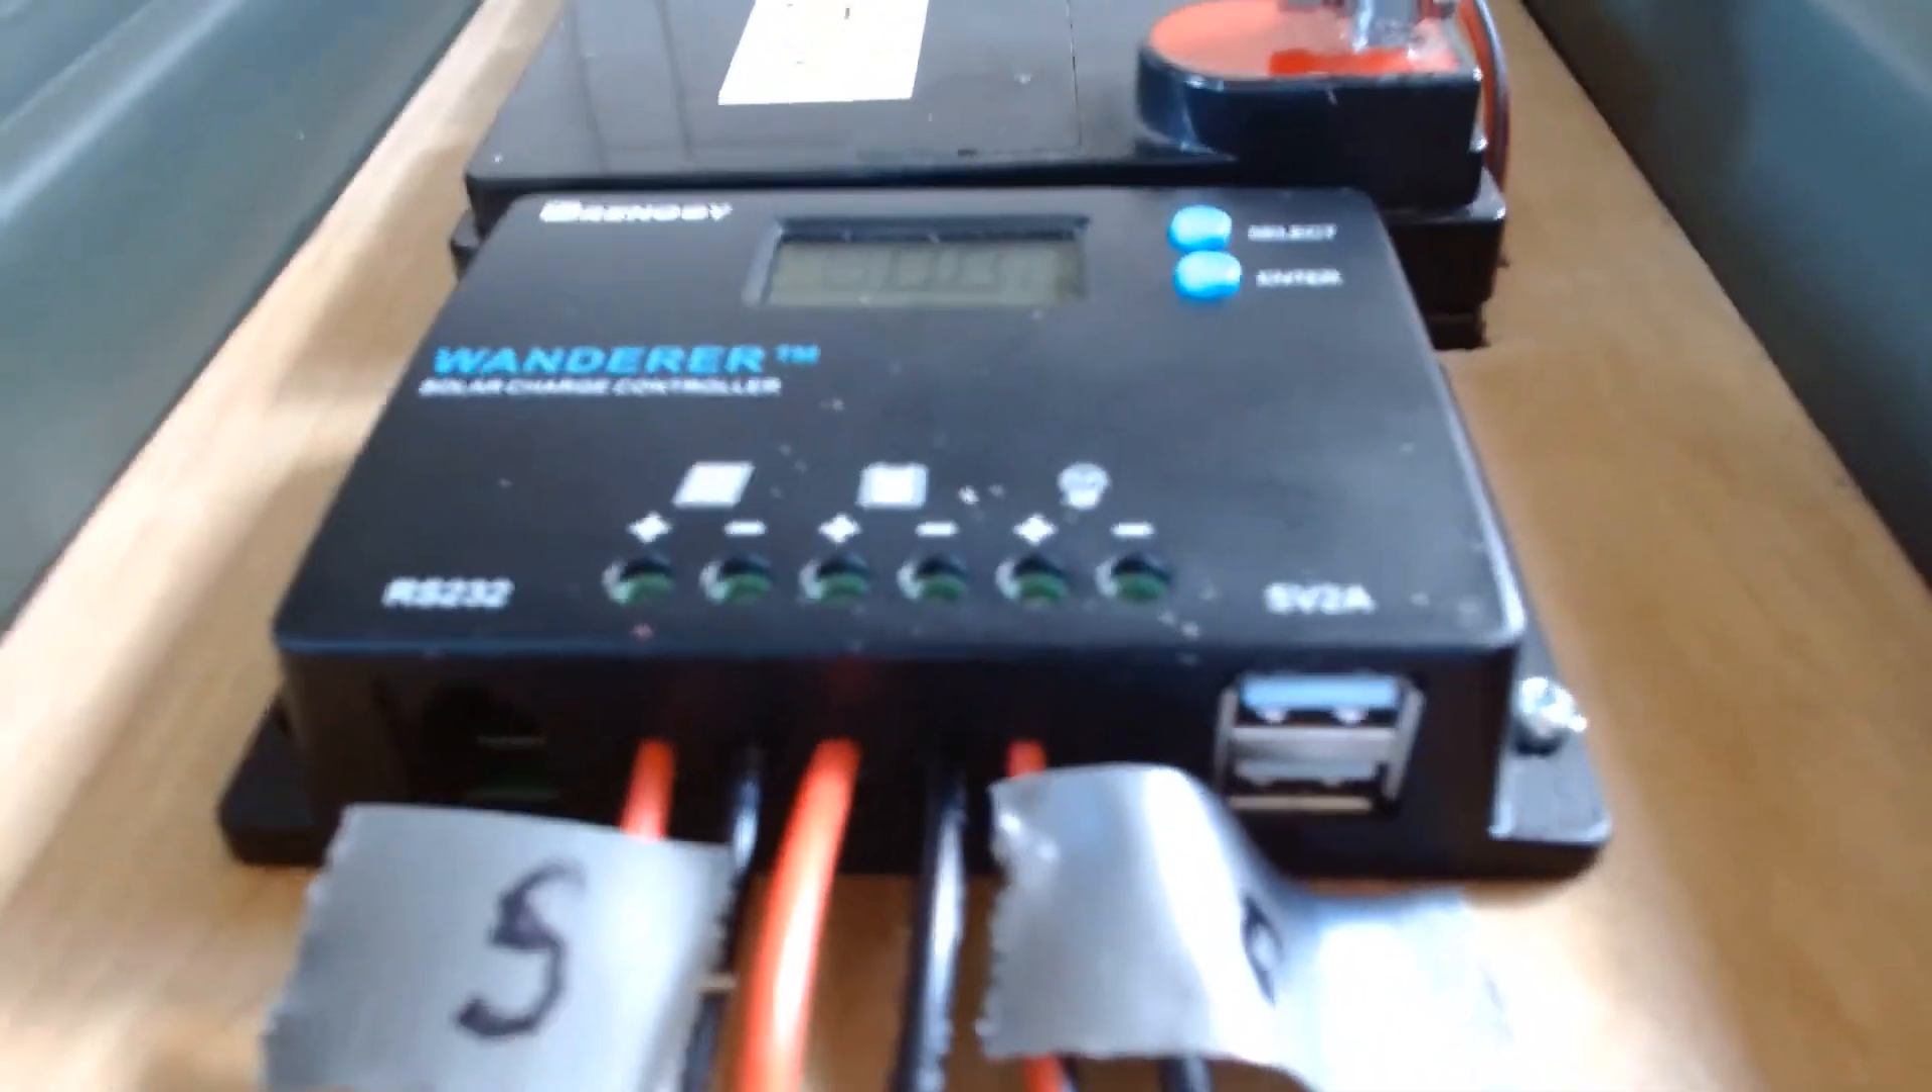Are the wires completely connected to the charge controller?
Yes.